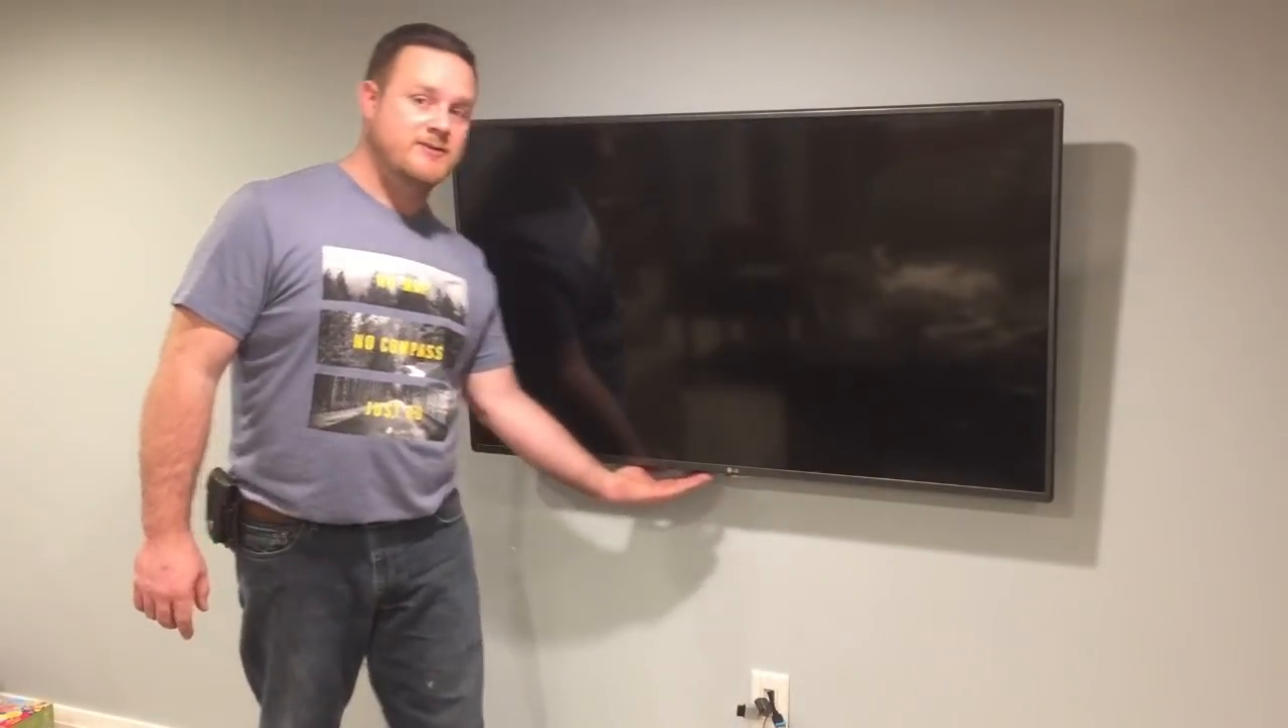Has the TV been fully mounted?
Yes.